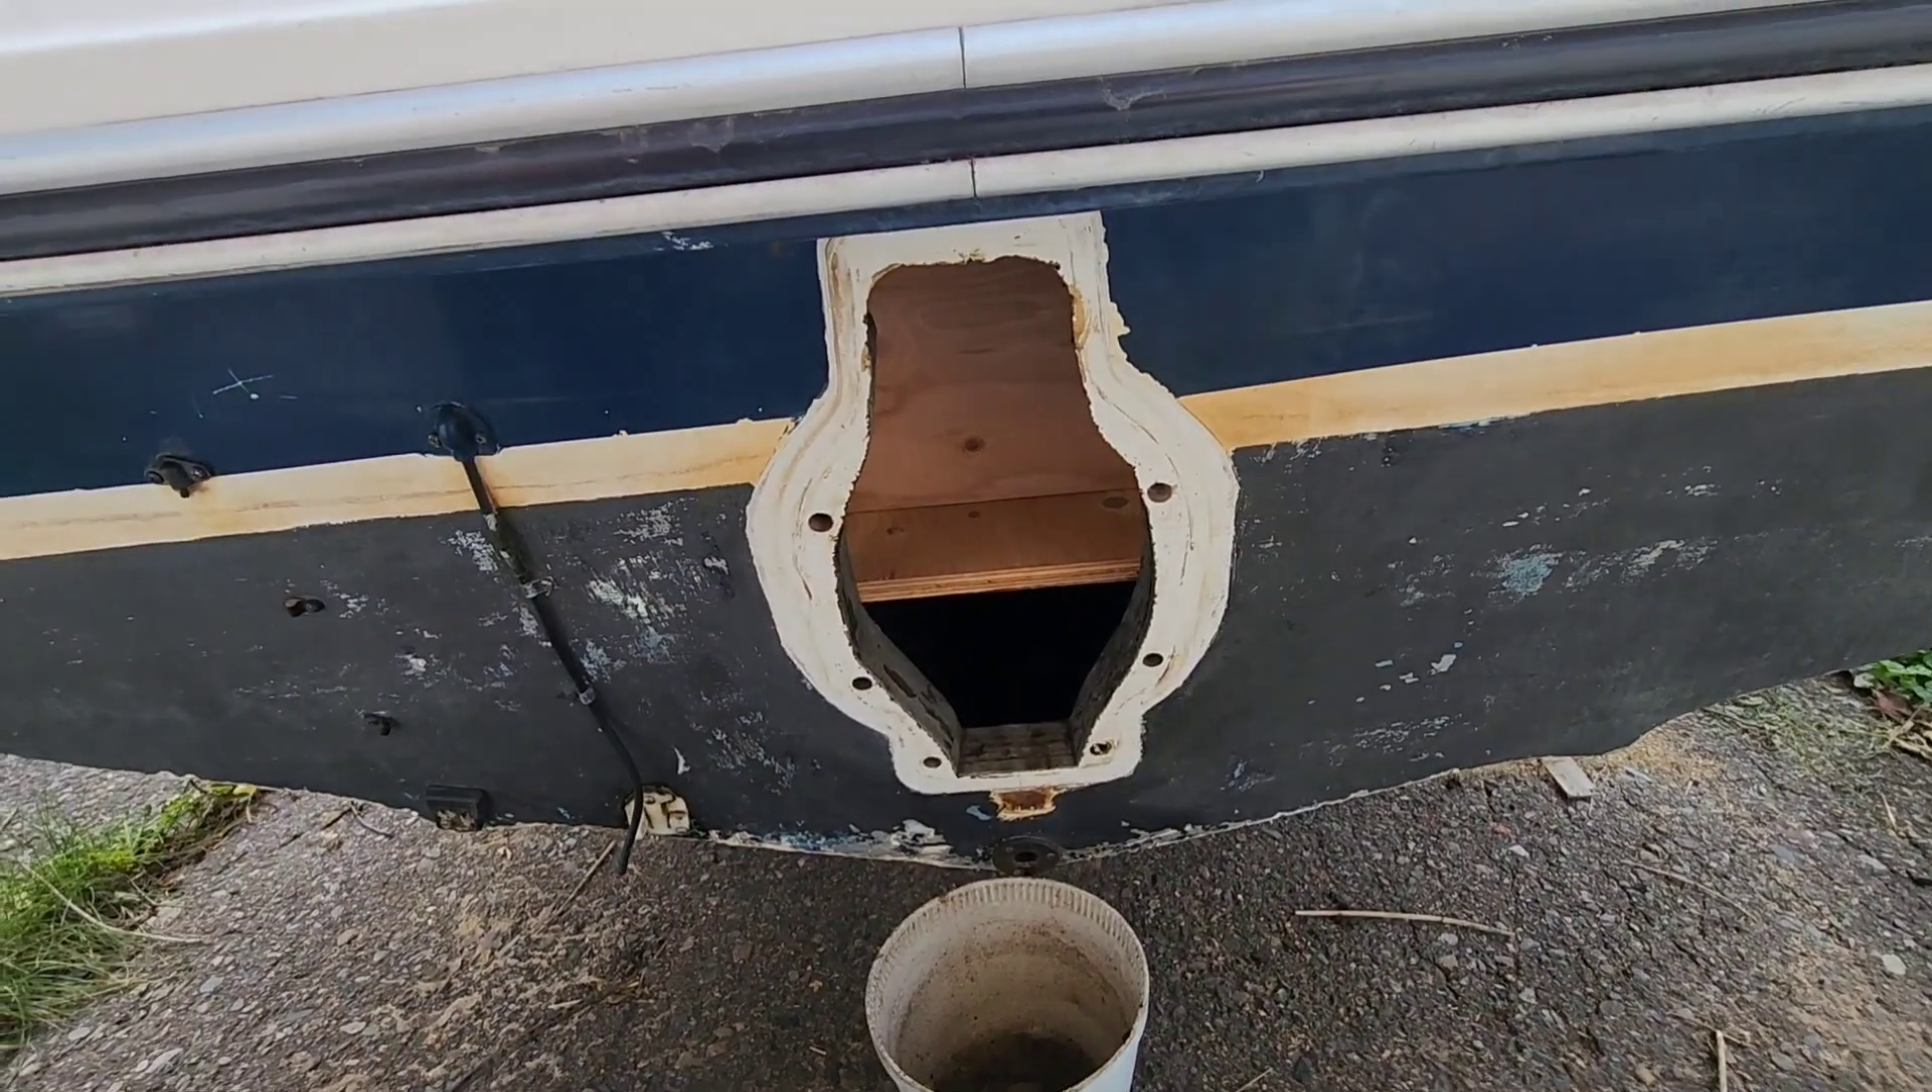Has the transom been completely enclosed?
No.